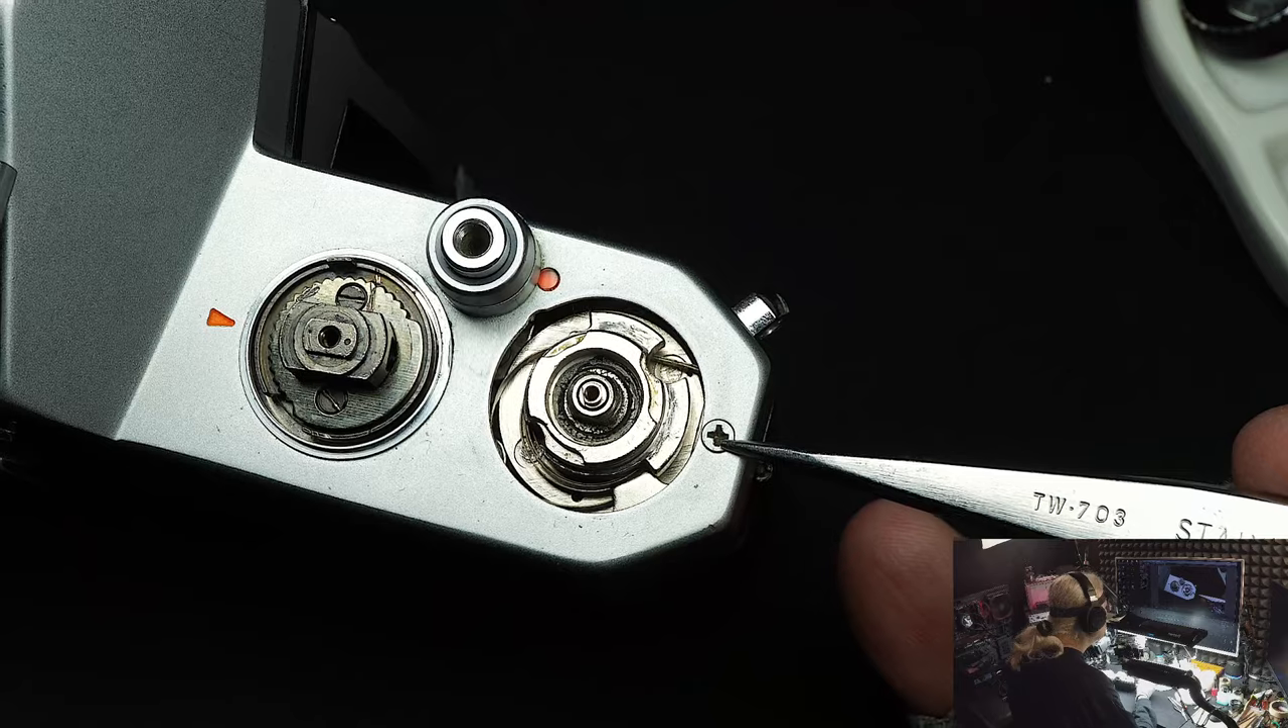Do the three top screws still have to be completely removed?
Yes.